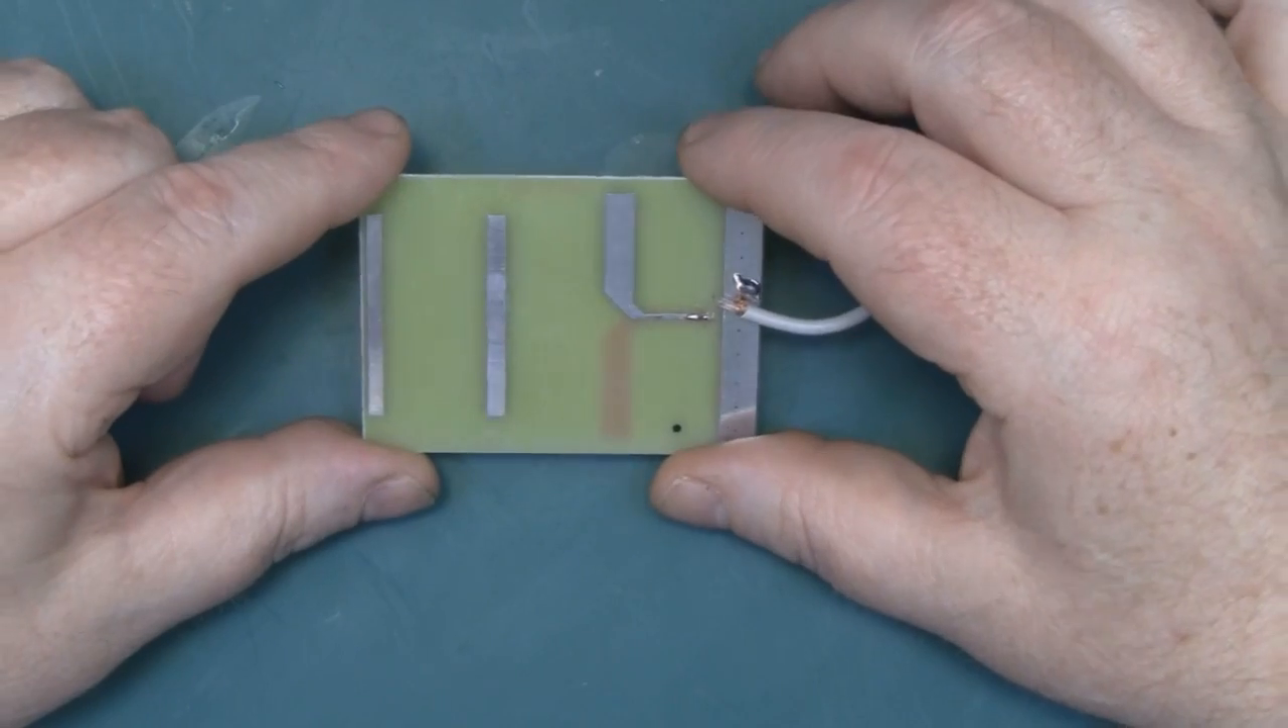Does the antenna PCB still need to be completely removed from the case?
No.